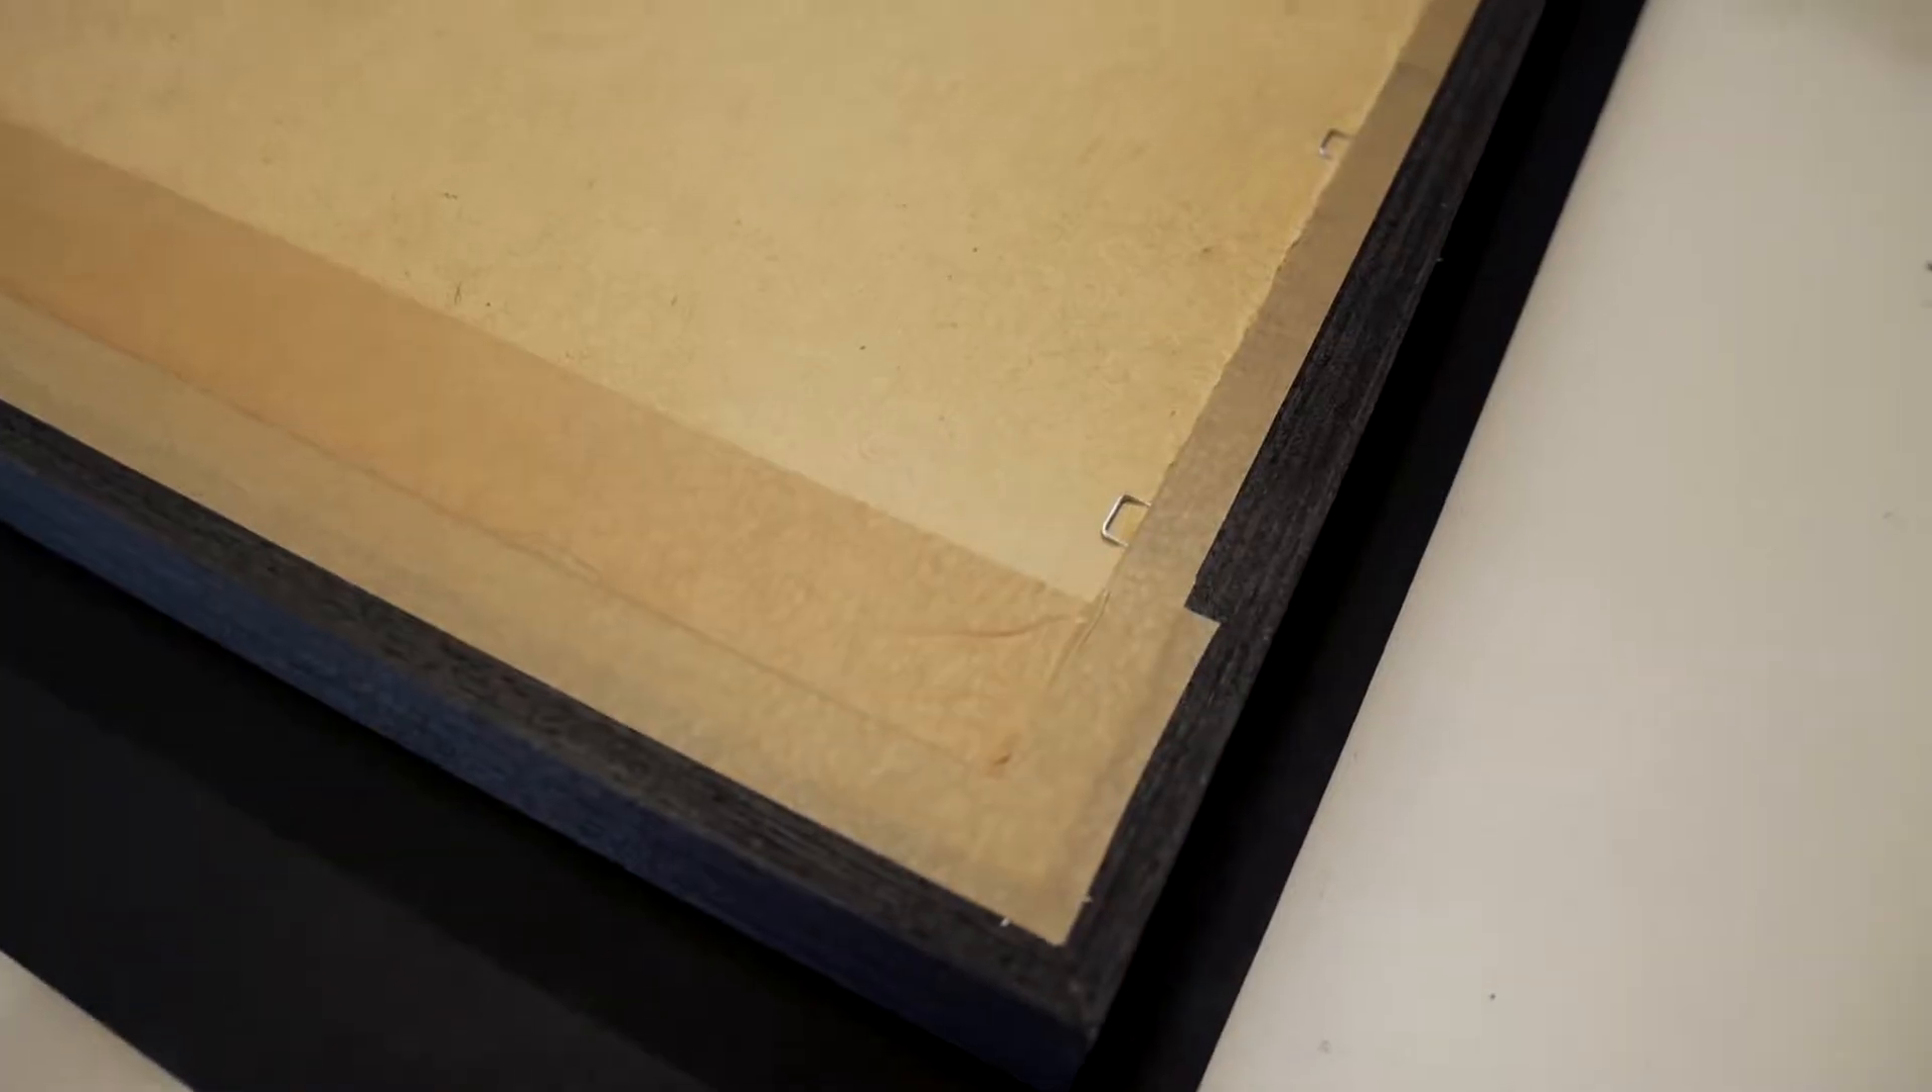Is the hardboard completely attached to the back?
Yes.